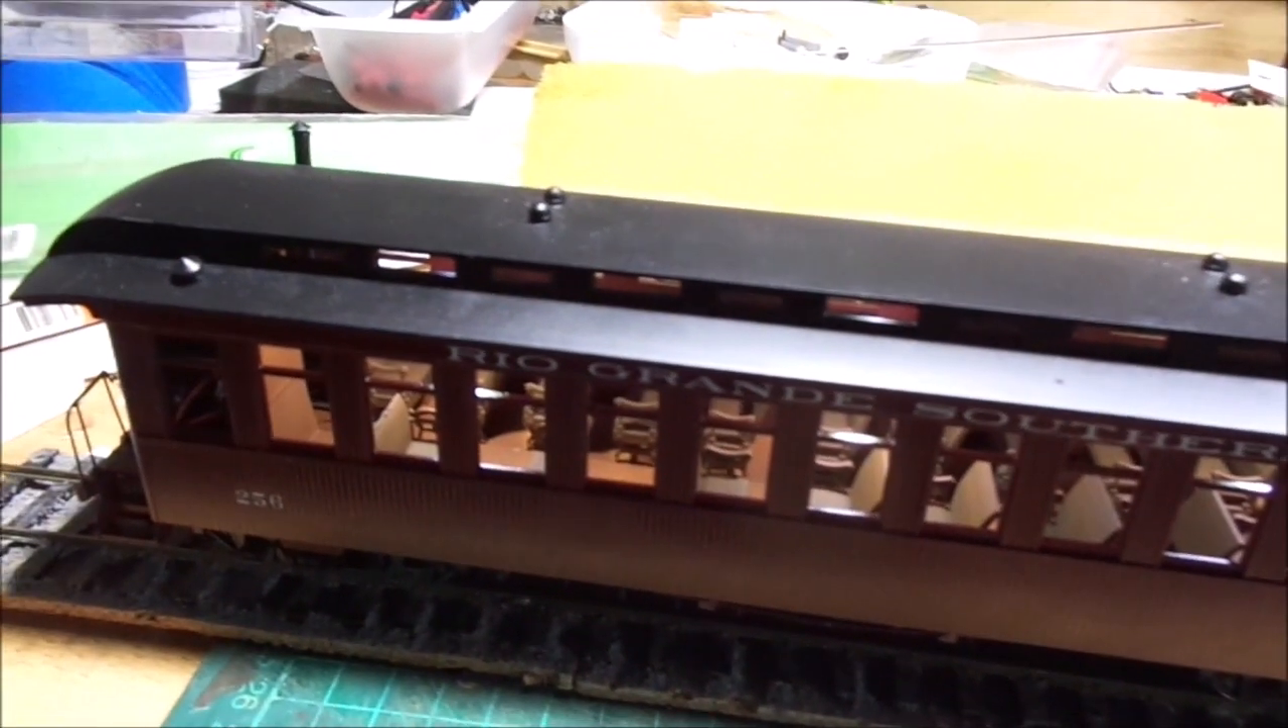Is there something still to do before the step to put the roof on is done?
No.